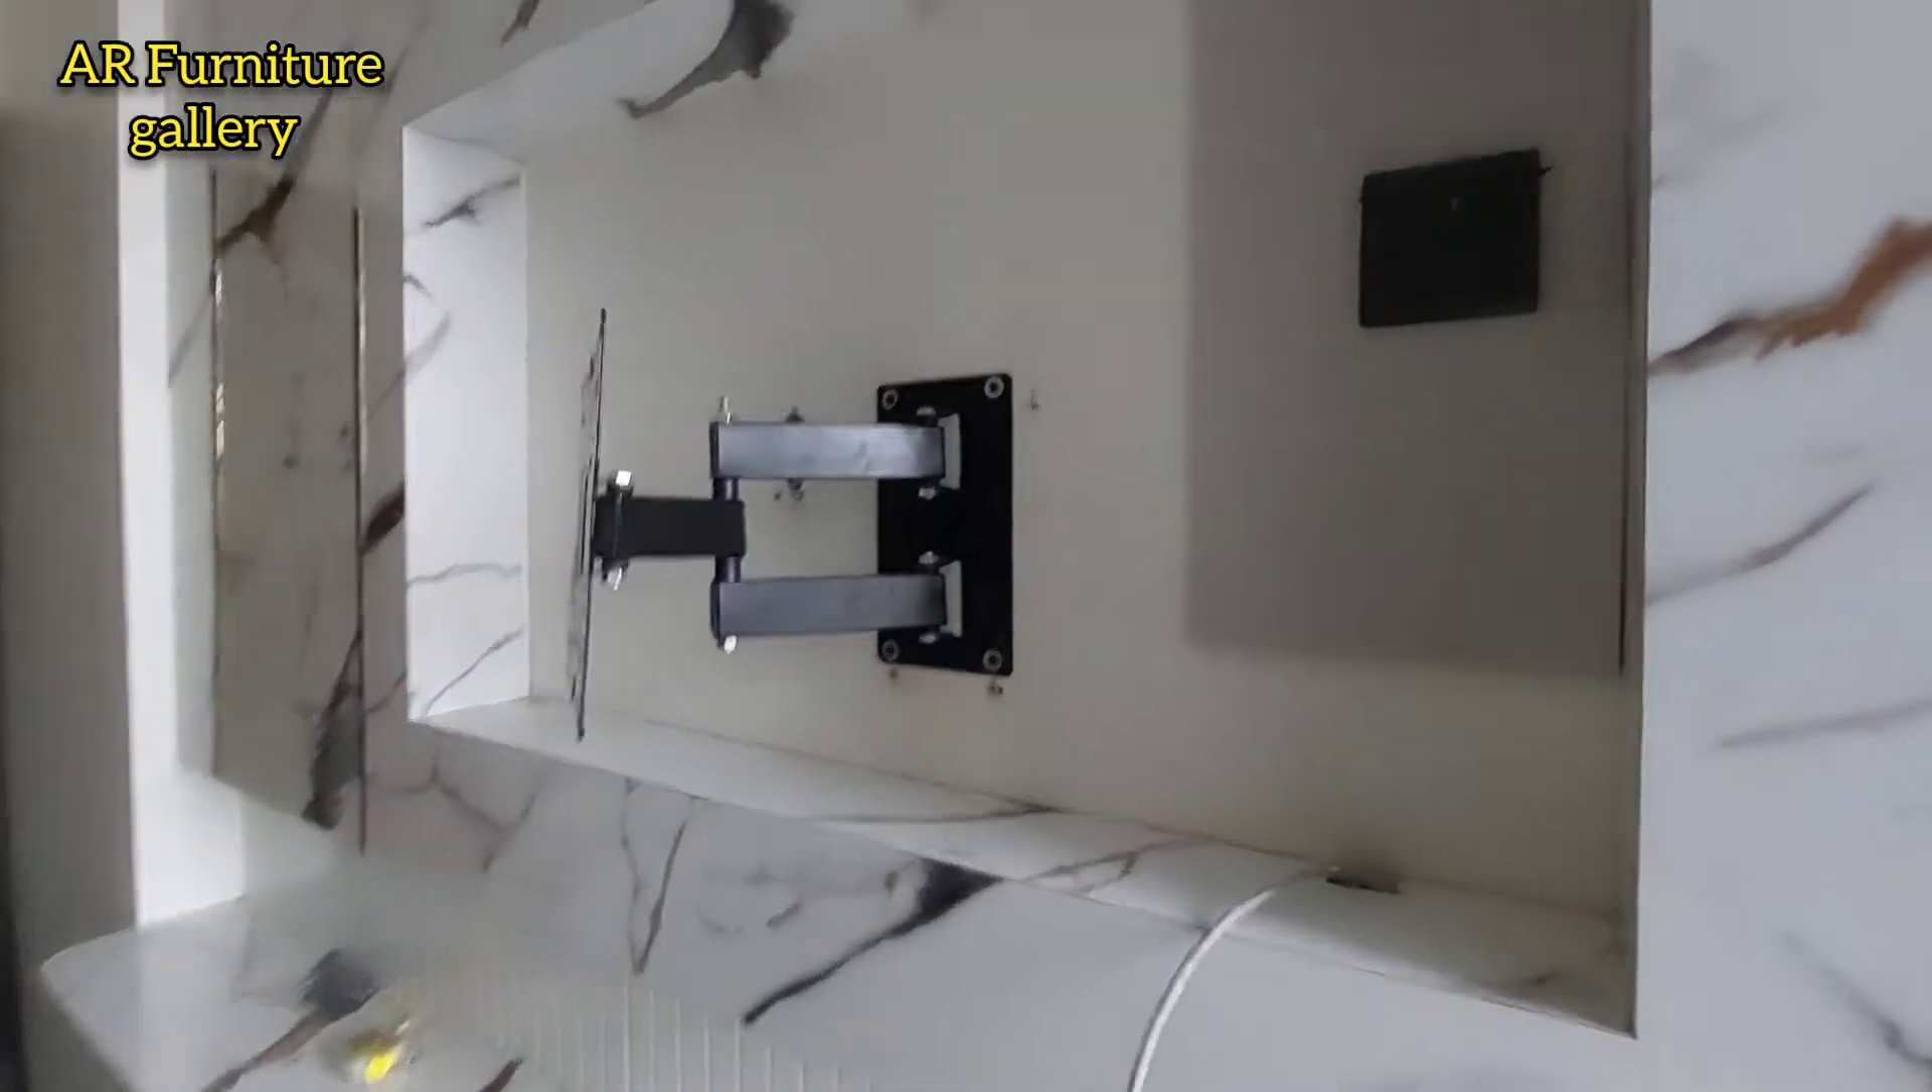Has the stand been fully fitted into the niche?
Yes.